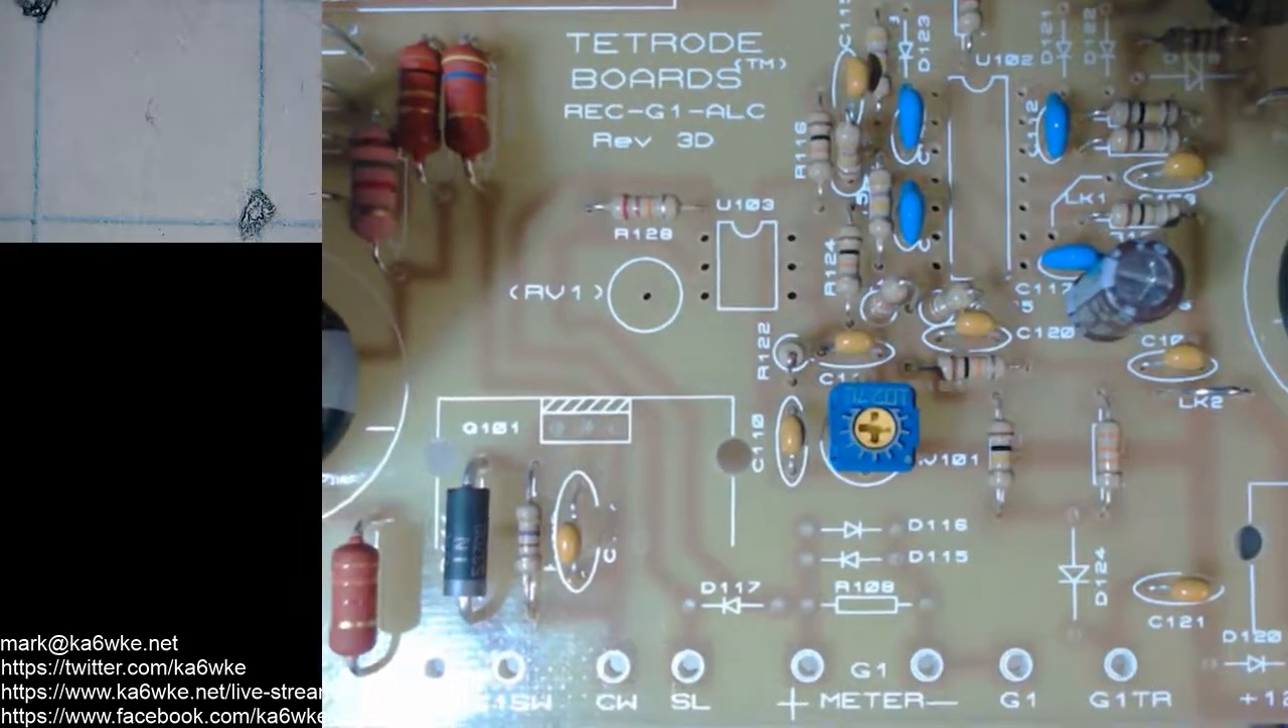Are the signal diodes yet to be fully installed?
Yes.